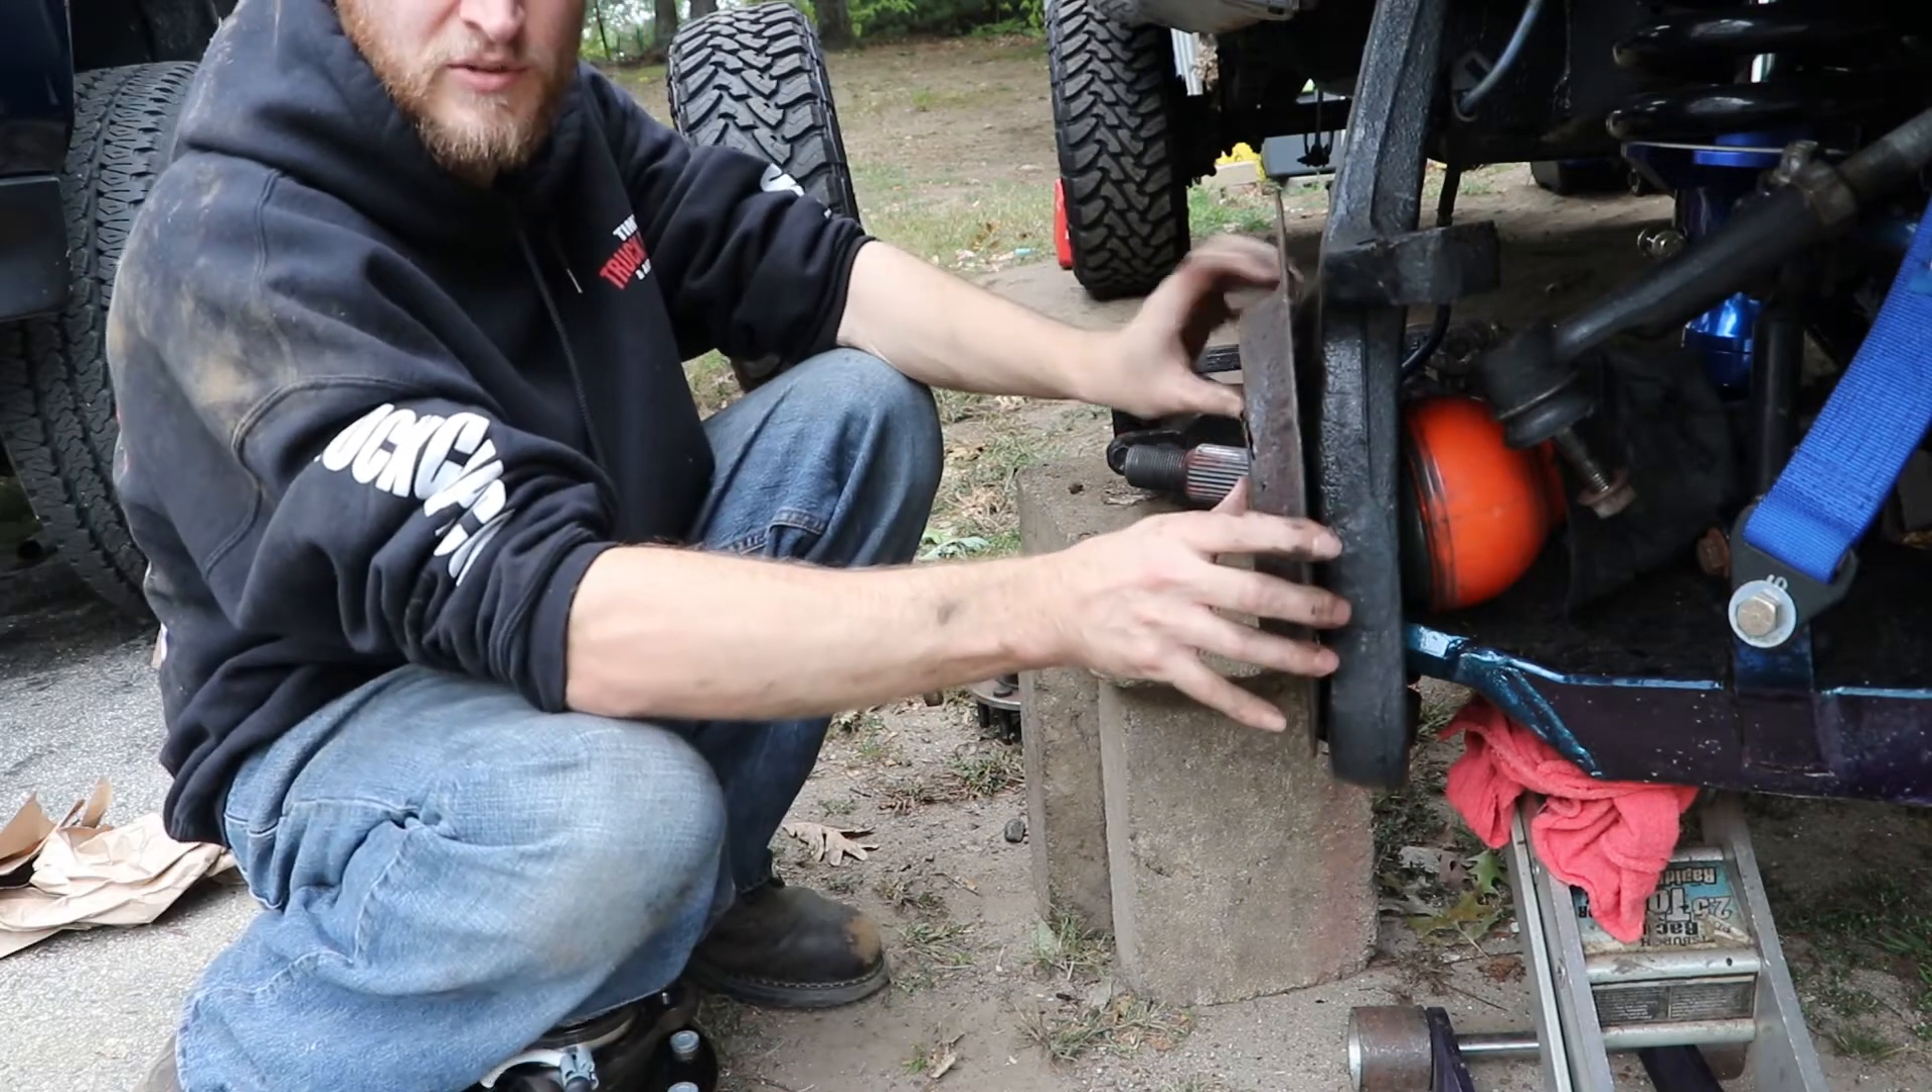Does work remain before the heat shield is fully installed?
Yes.